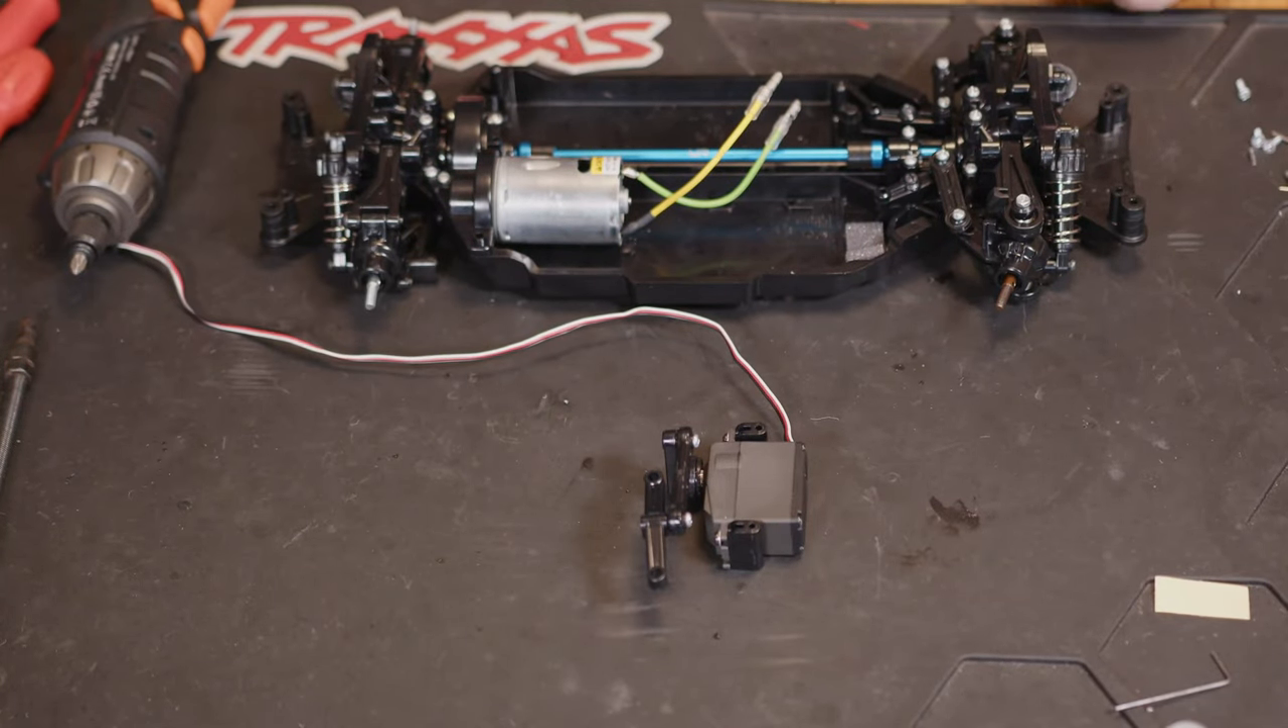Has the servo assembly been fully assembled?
Yes.